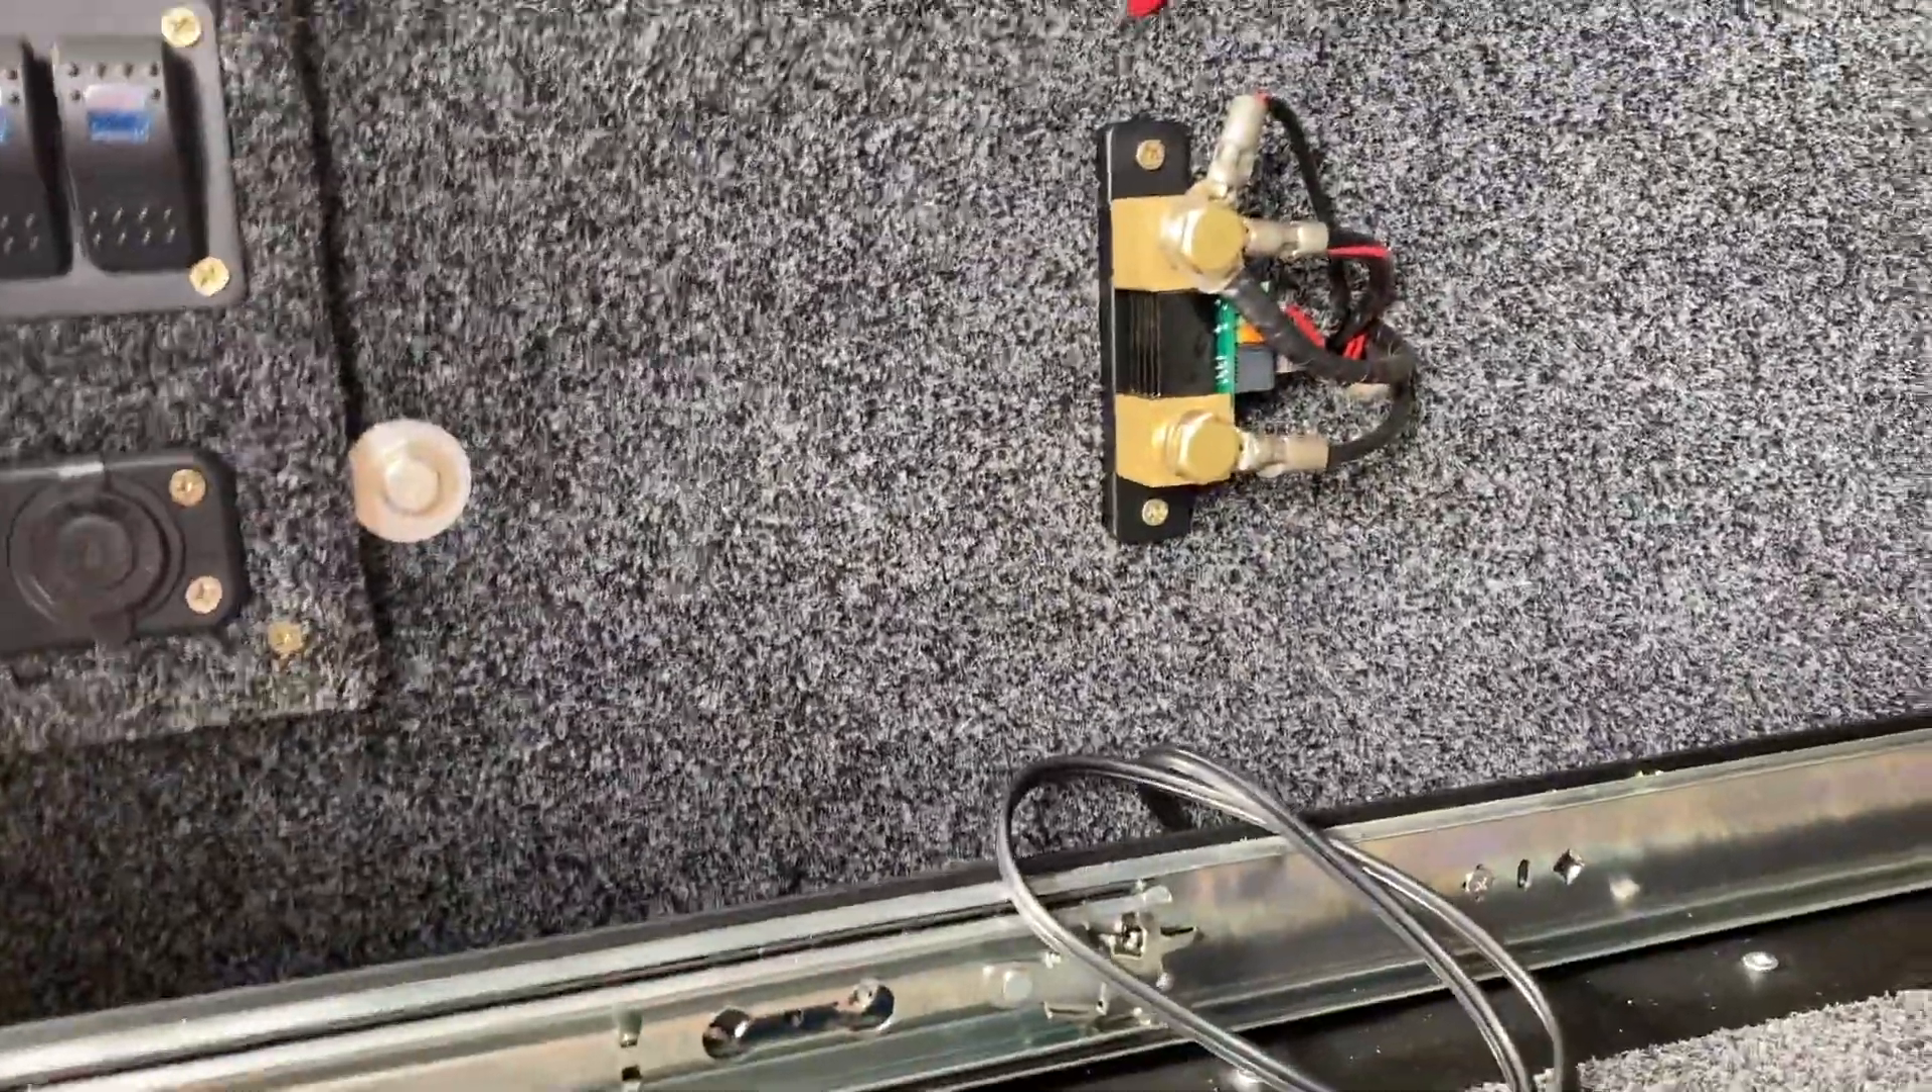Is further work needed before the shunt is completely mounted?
No.